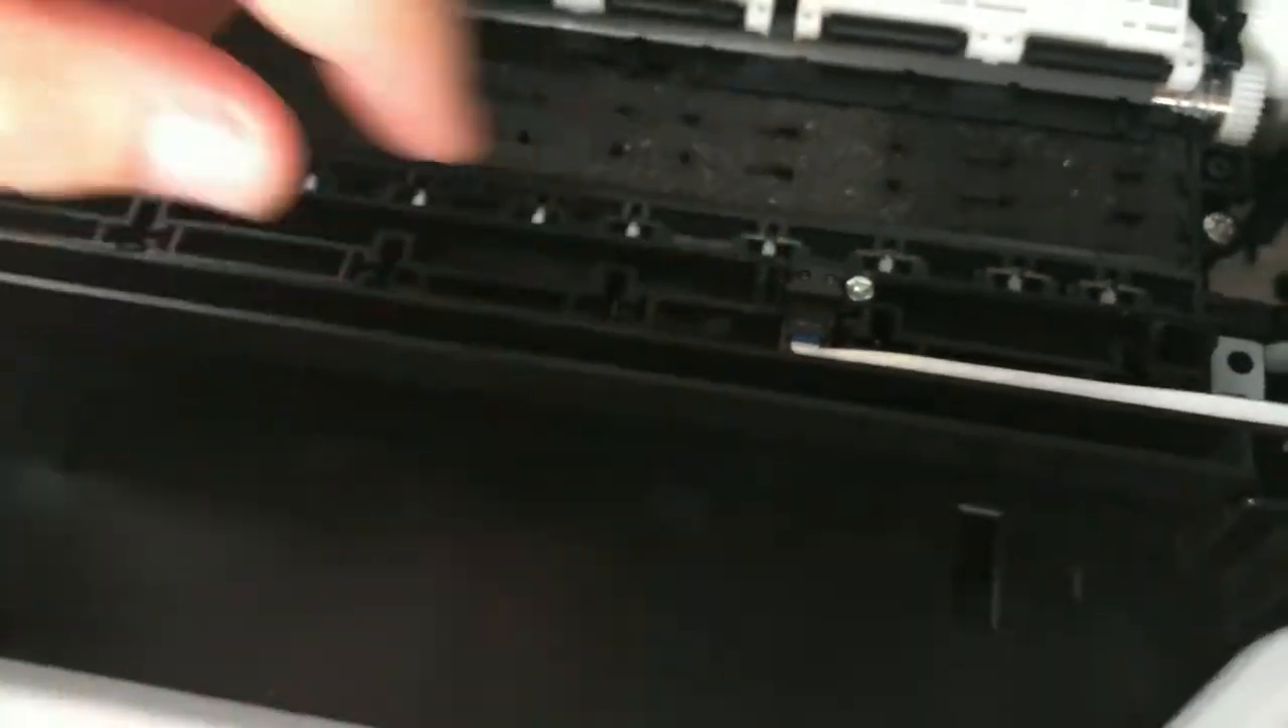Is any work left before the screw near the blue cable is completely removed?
Yes.